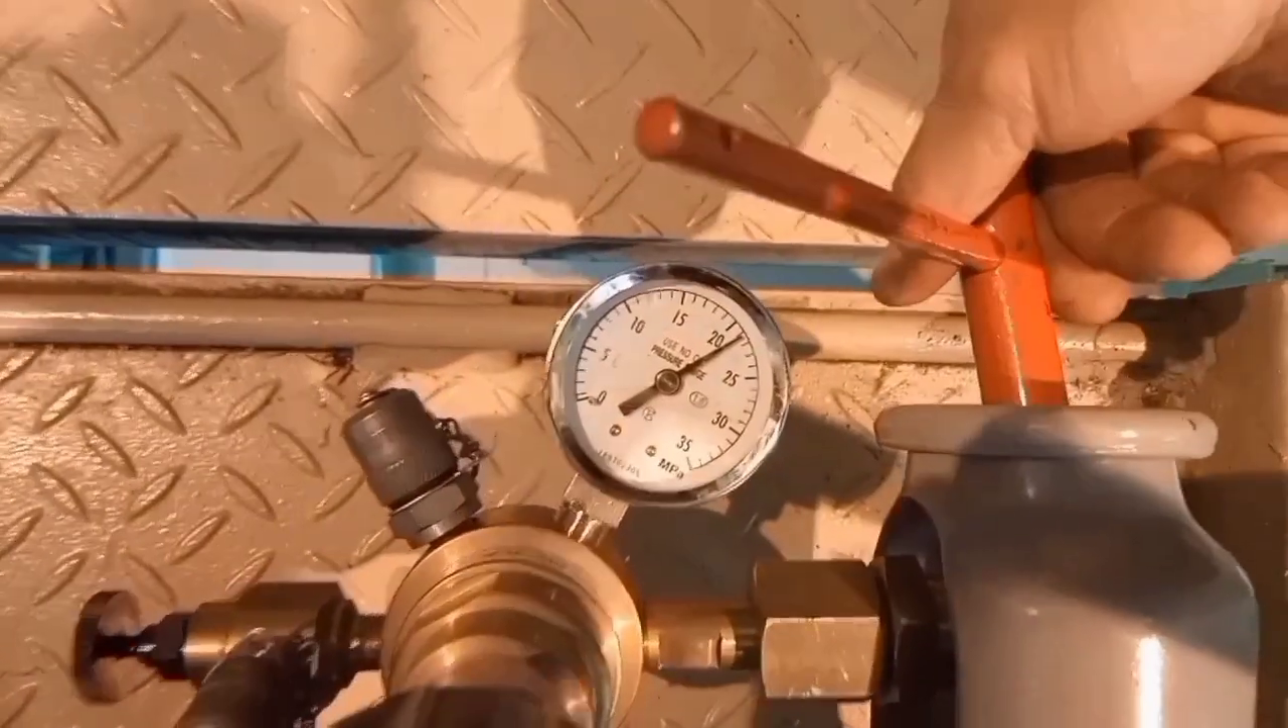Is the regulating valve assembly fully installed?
Yes.